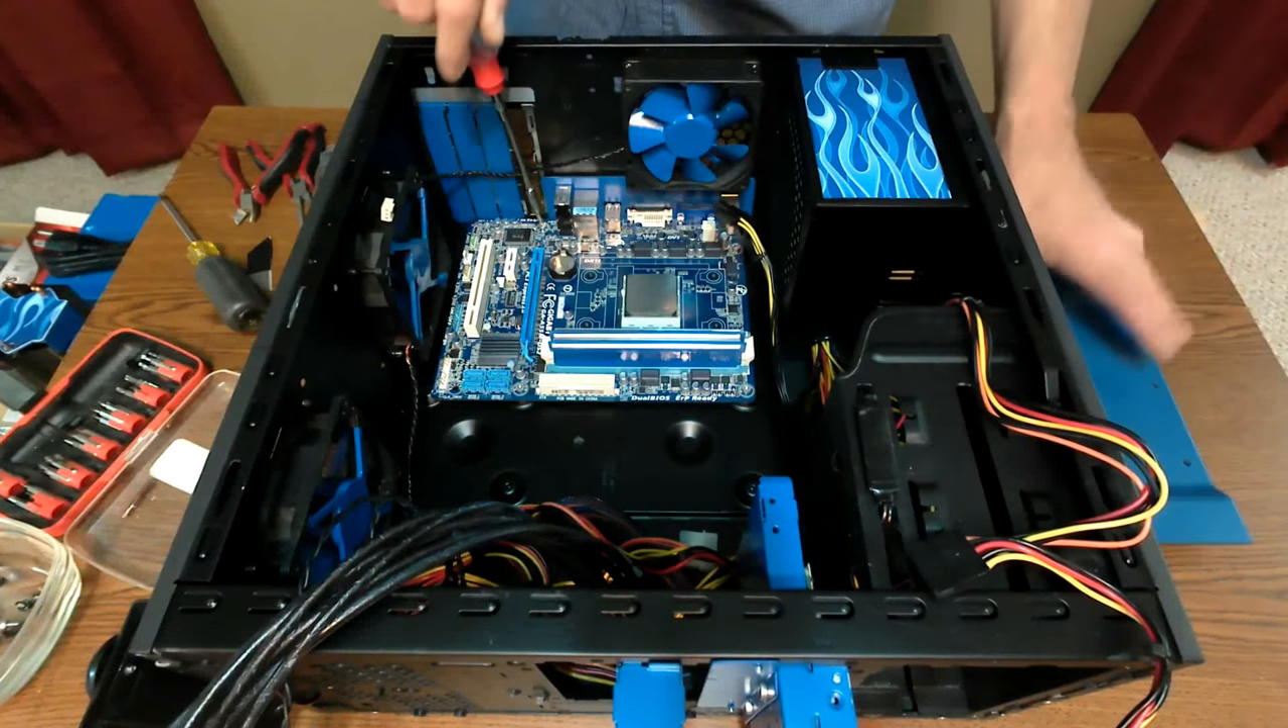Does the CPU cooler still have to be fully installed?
Yes.